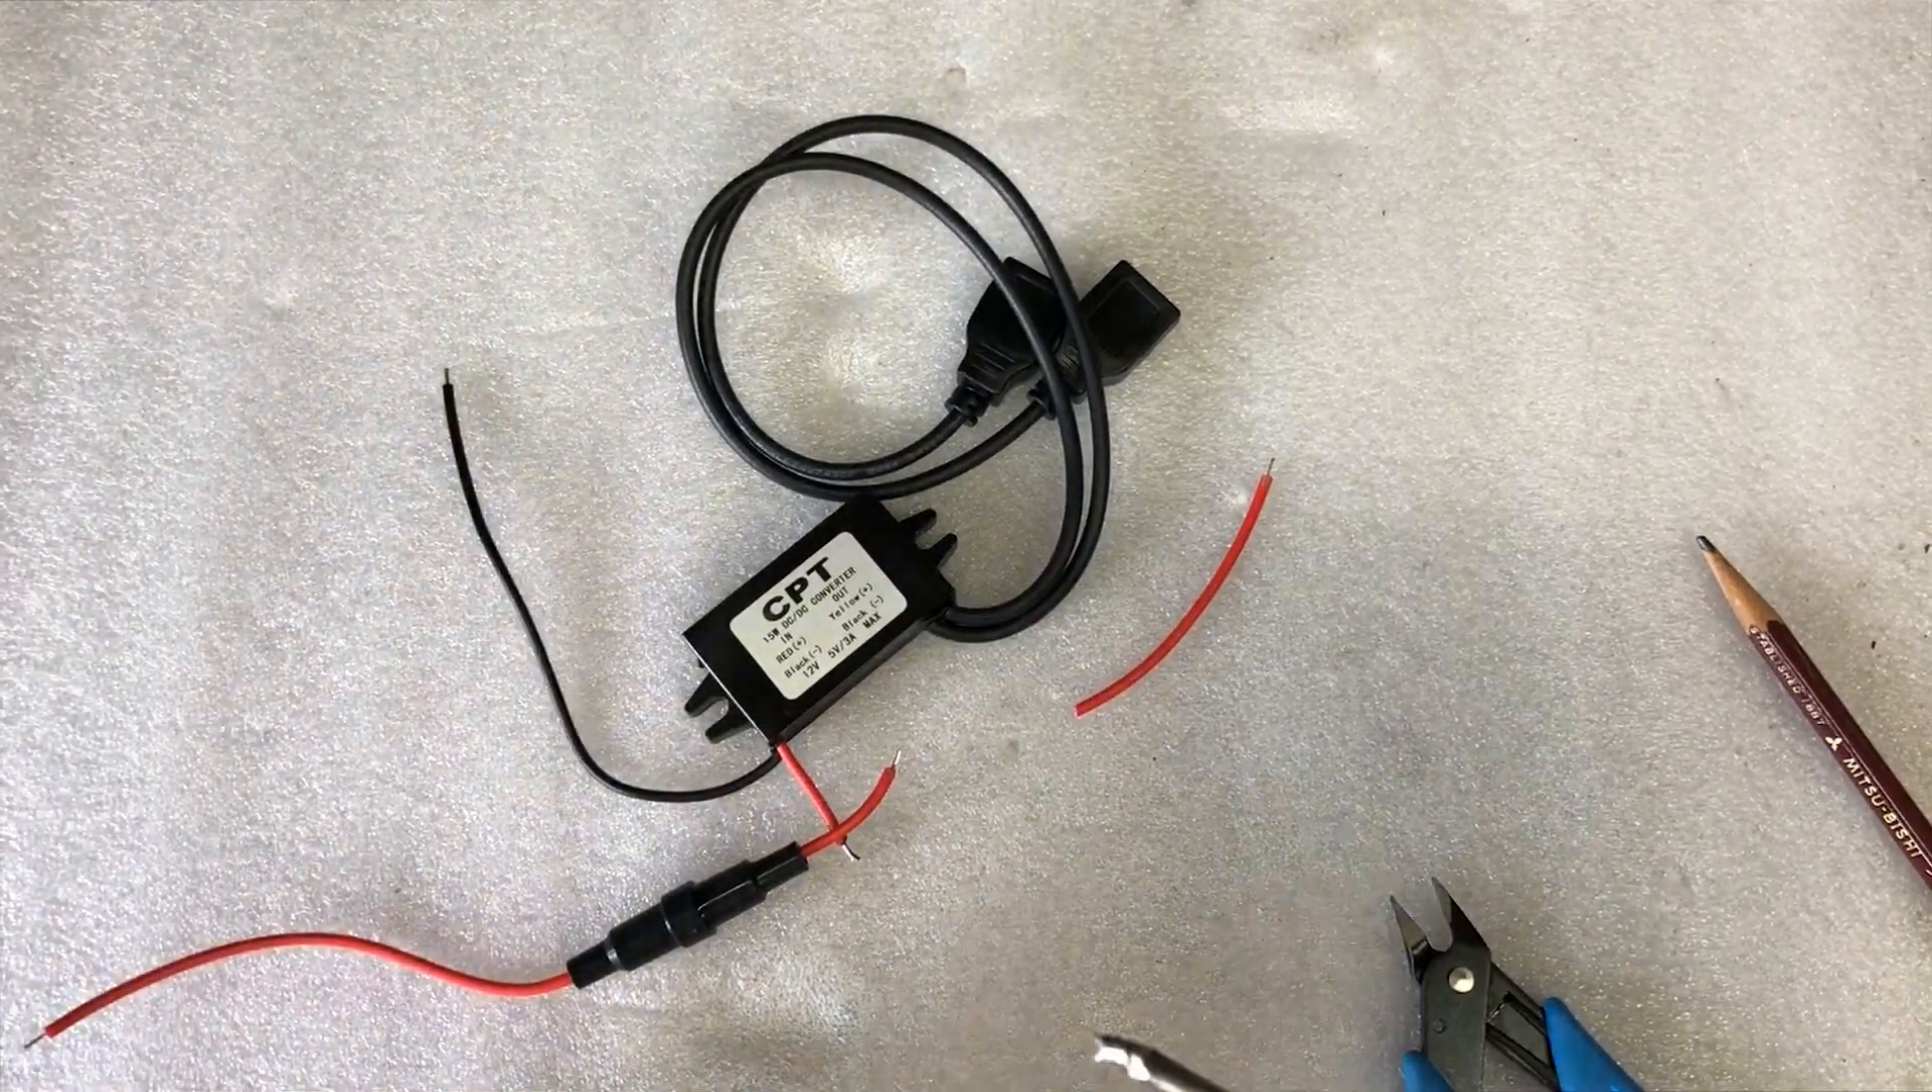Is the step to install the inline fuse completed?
No.